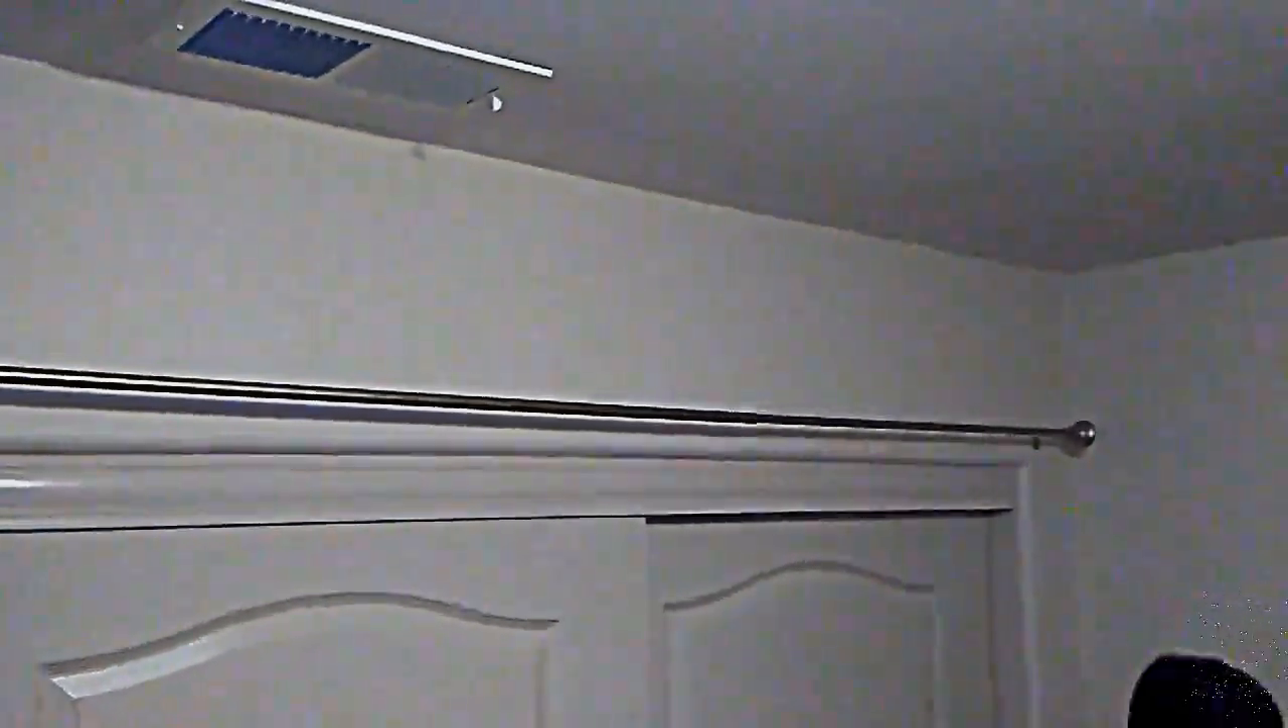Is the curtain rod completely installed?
Yes.